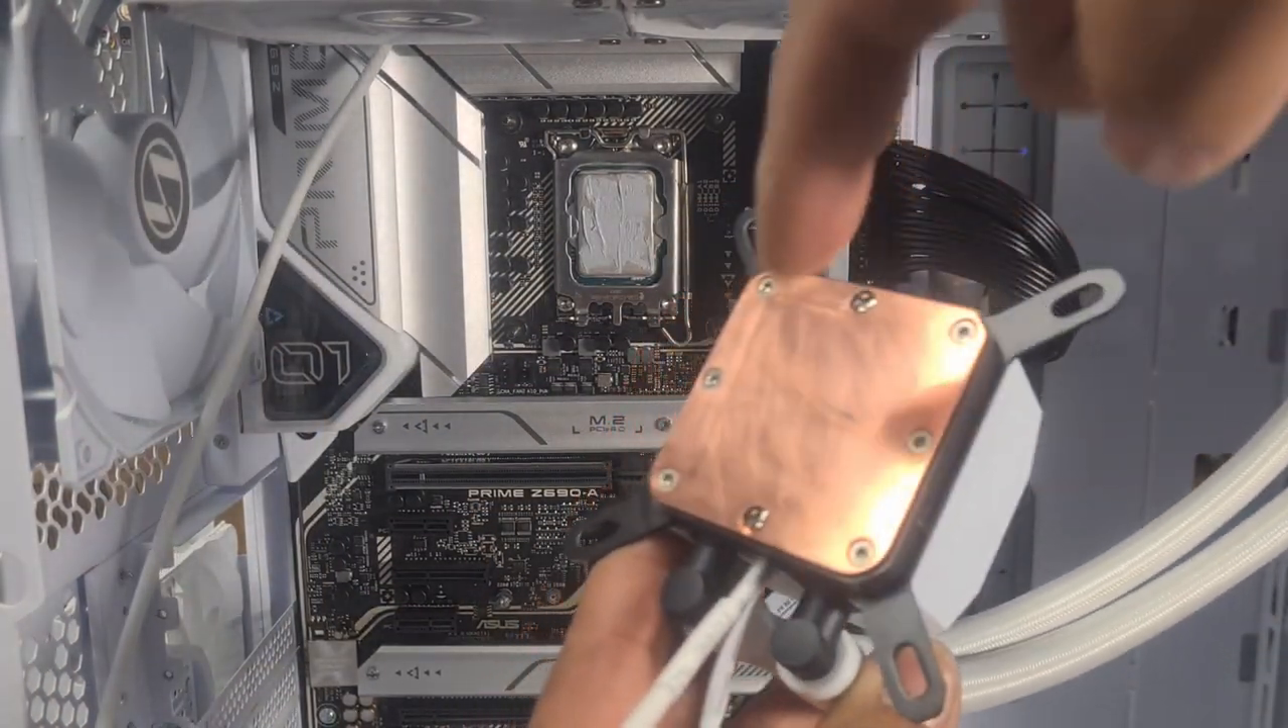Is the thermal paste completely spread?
Yes.